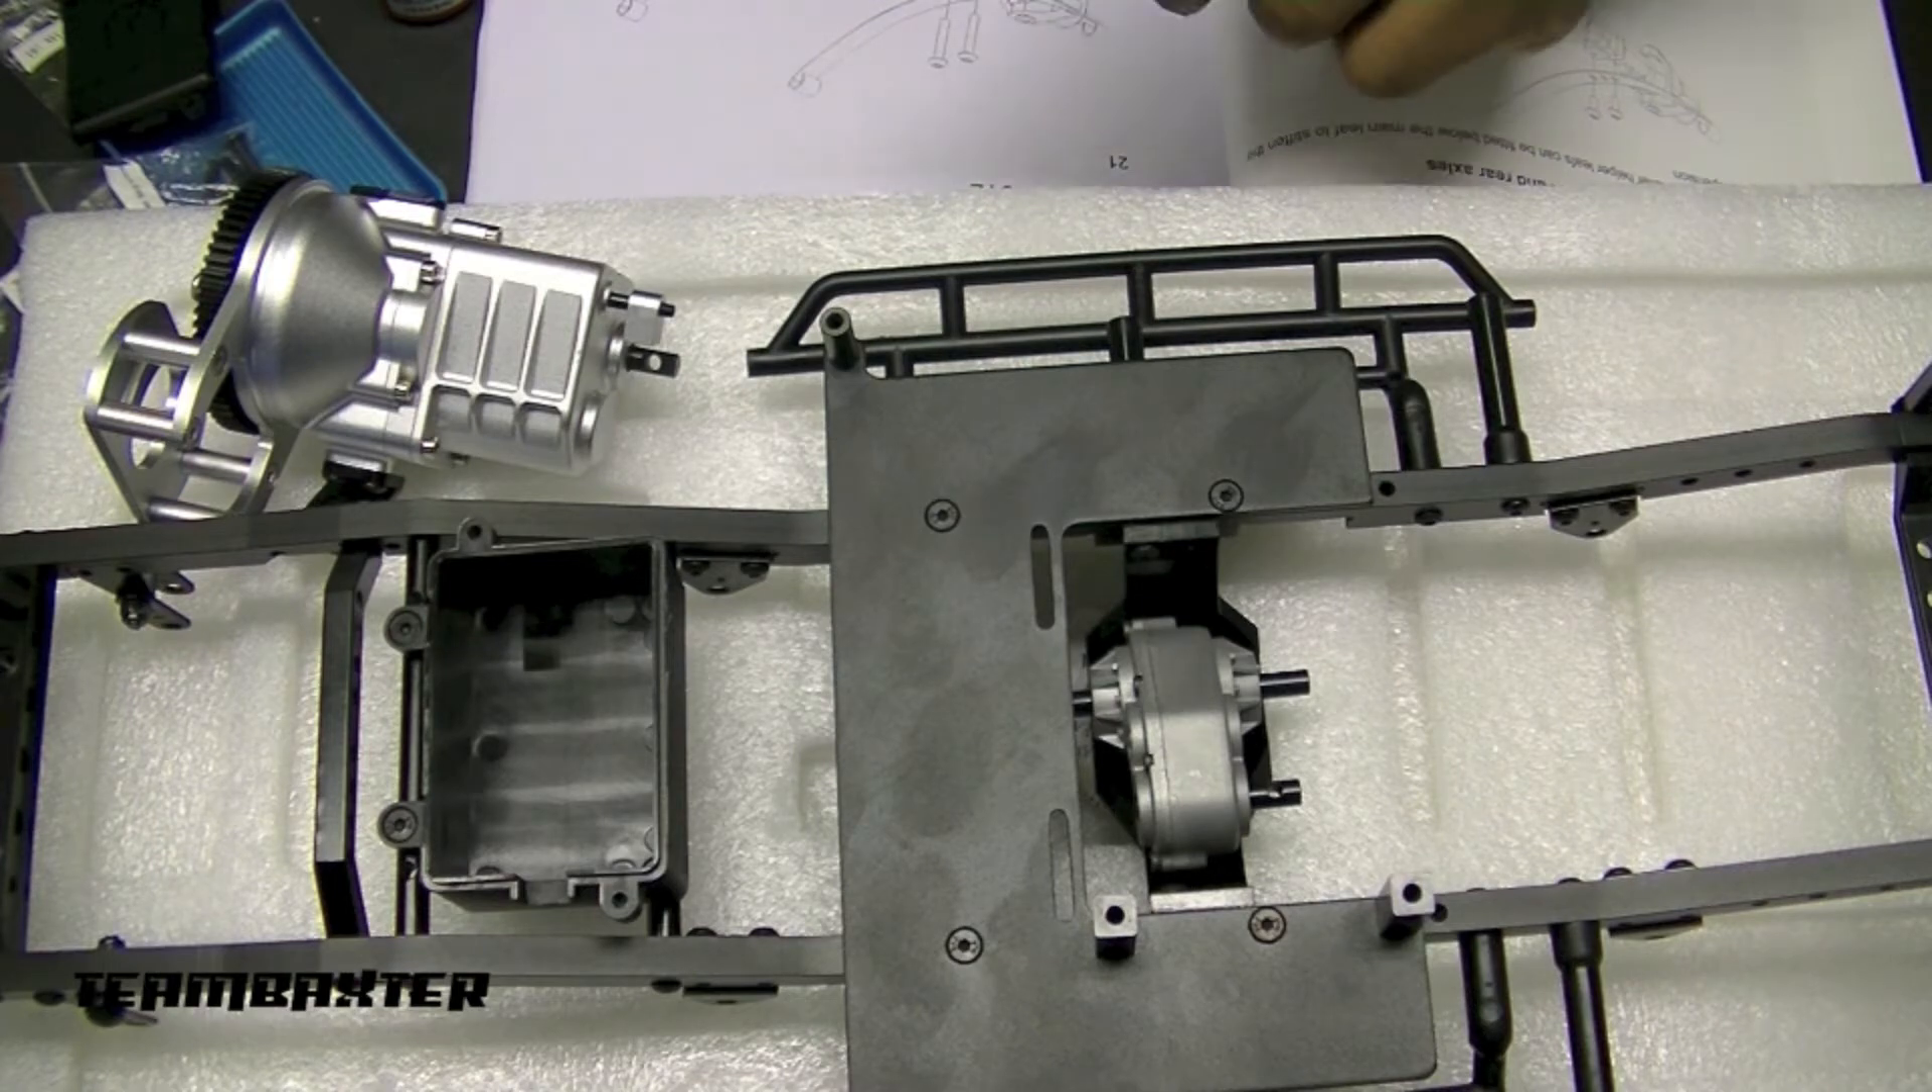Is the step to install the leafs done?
No.